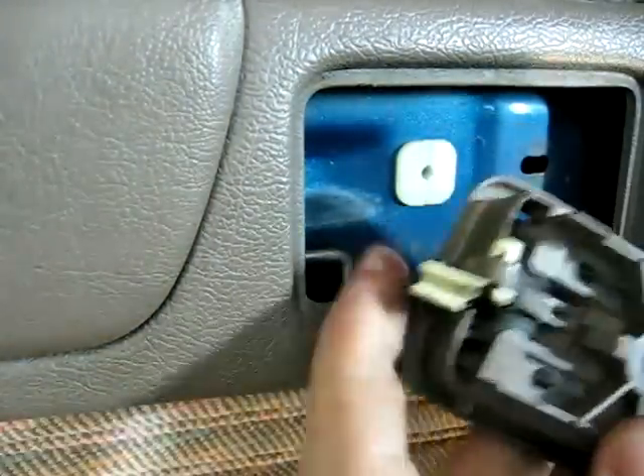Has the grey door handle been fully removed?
Yes.